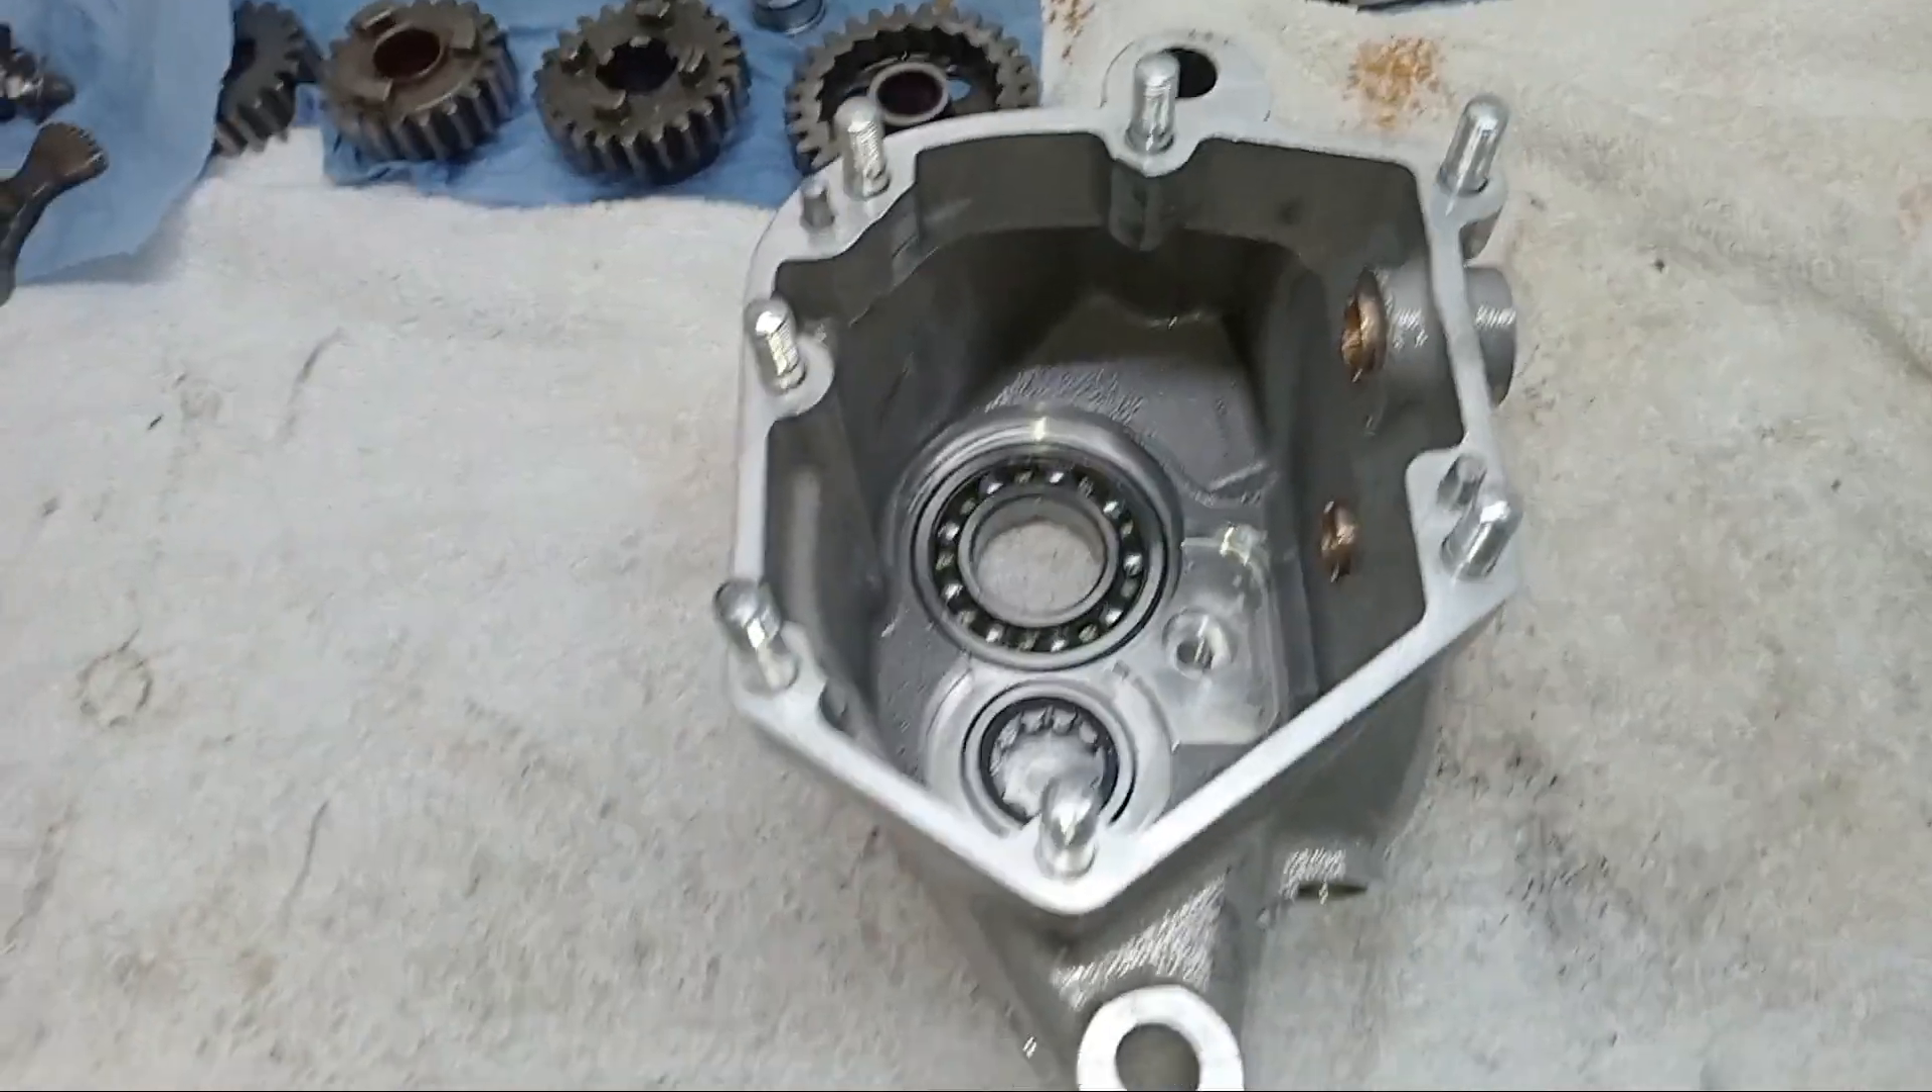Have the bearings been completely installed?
Yes.